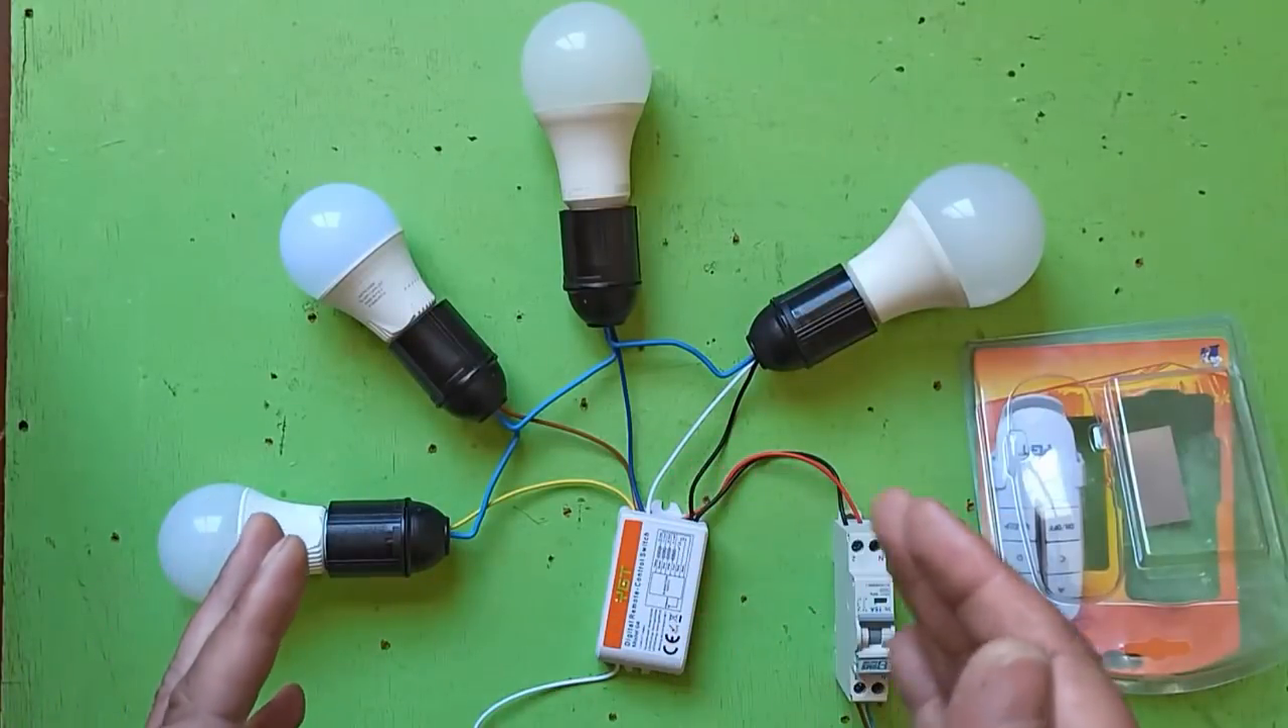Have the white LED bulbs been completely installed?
Yes.